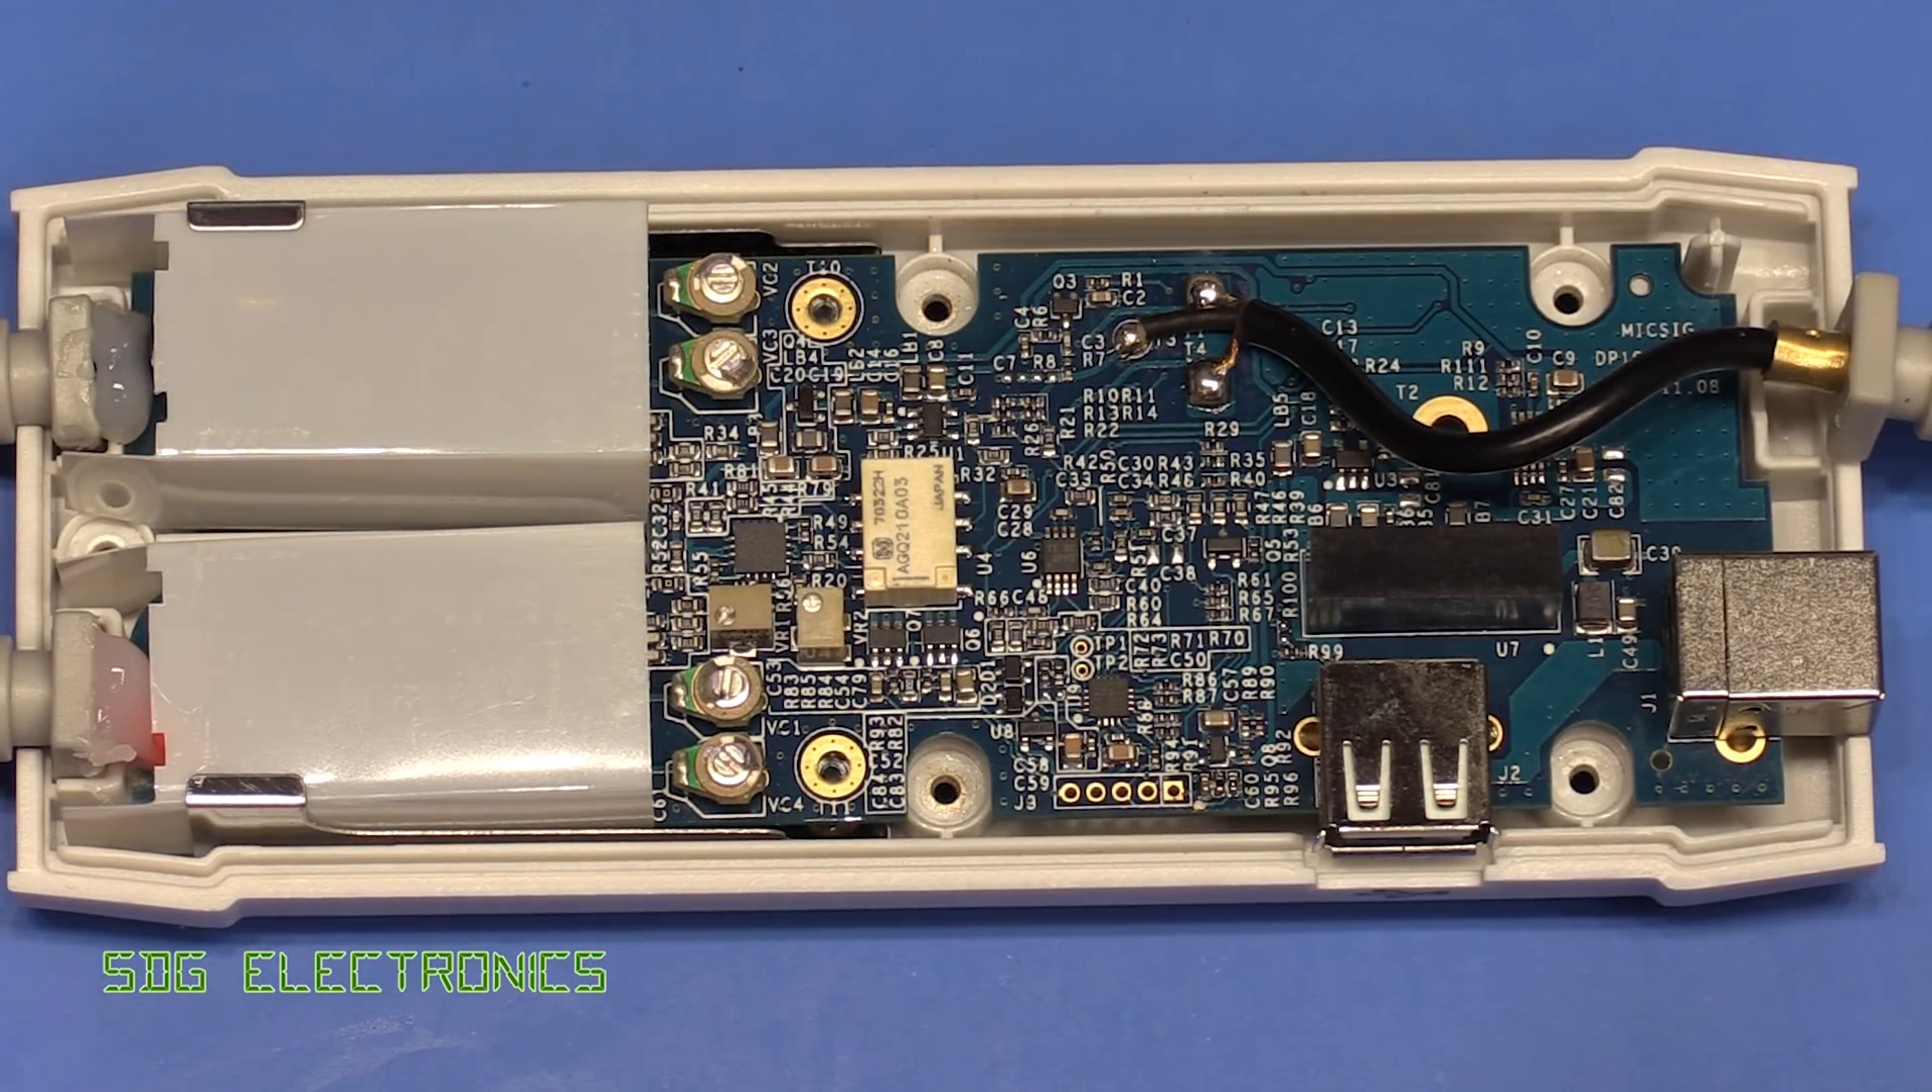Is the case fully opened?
Yes.